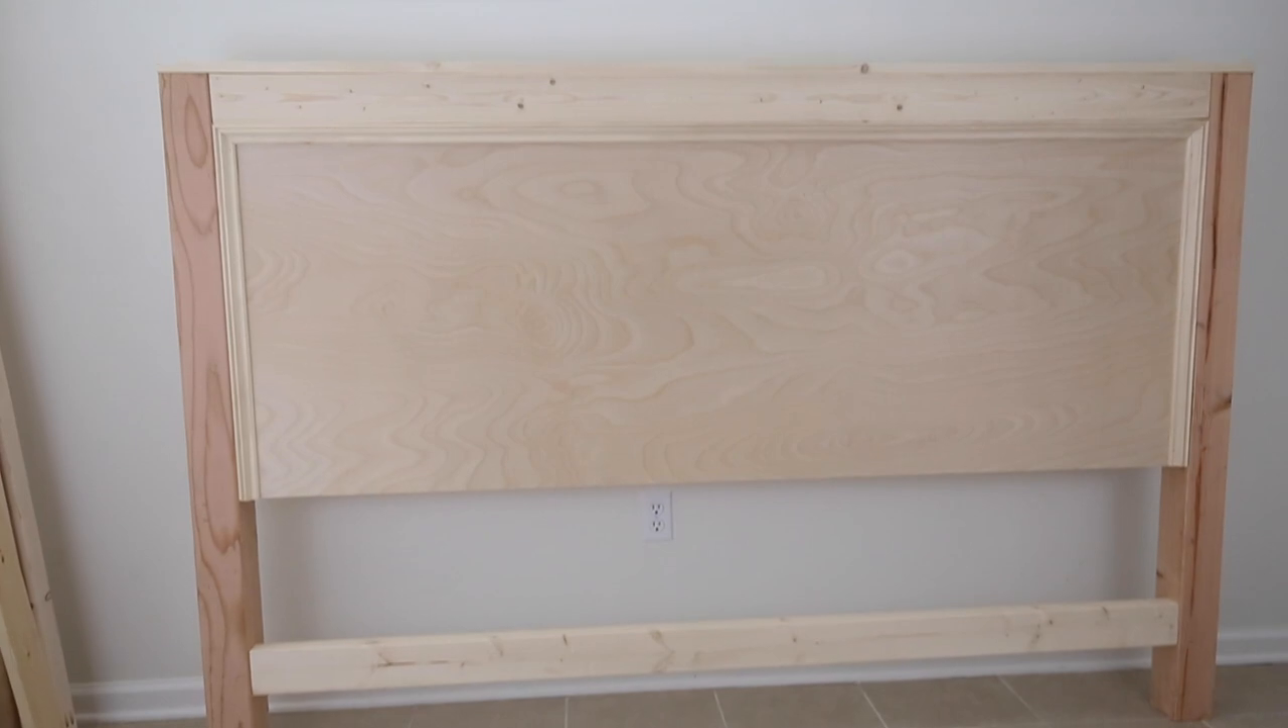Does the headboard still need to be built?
No.